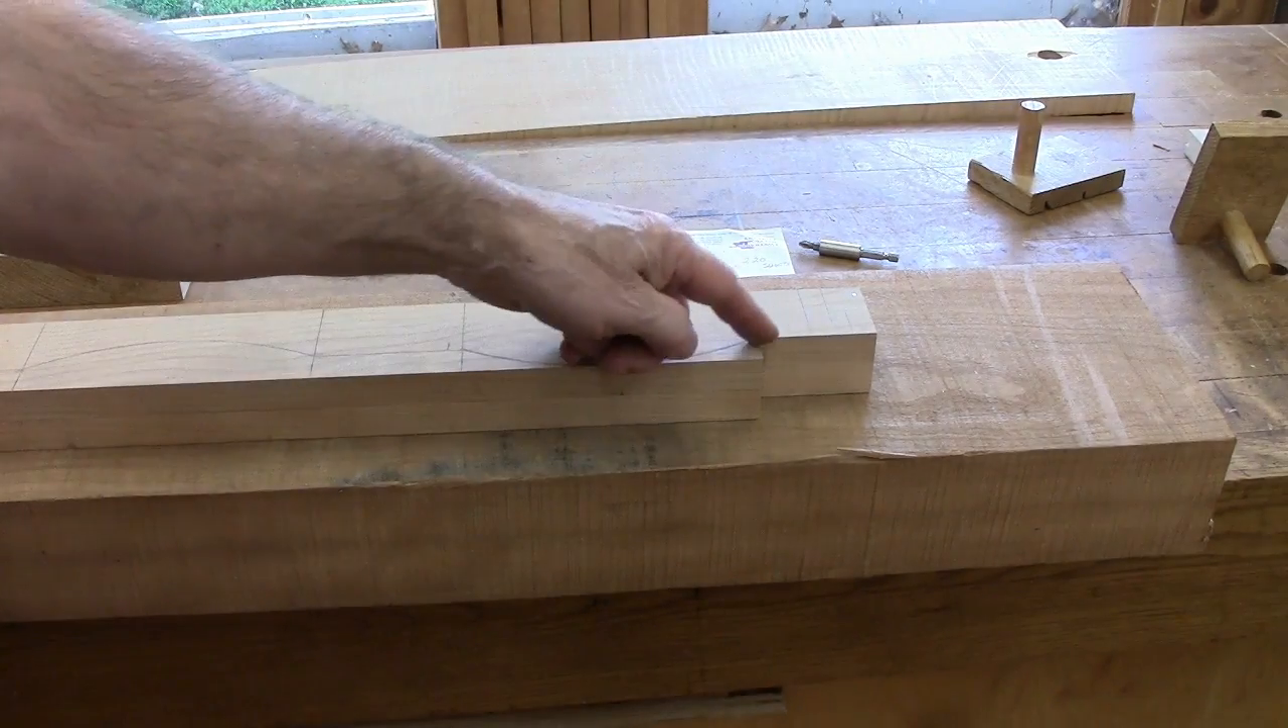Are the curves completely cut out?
No.